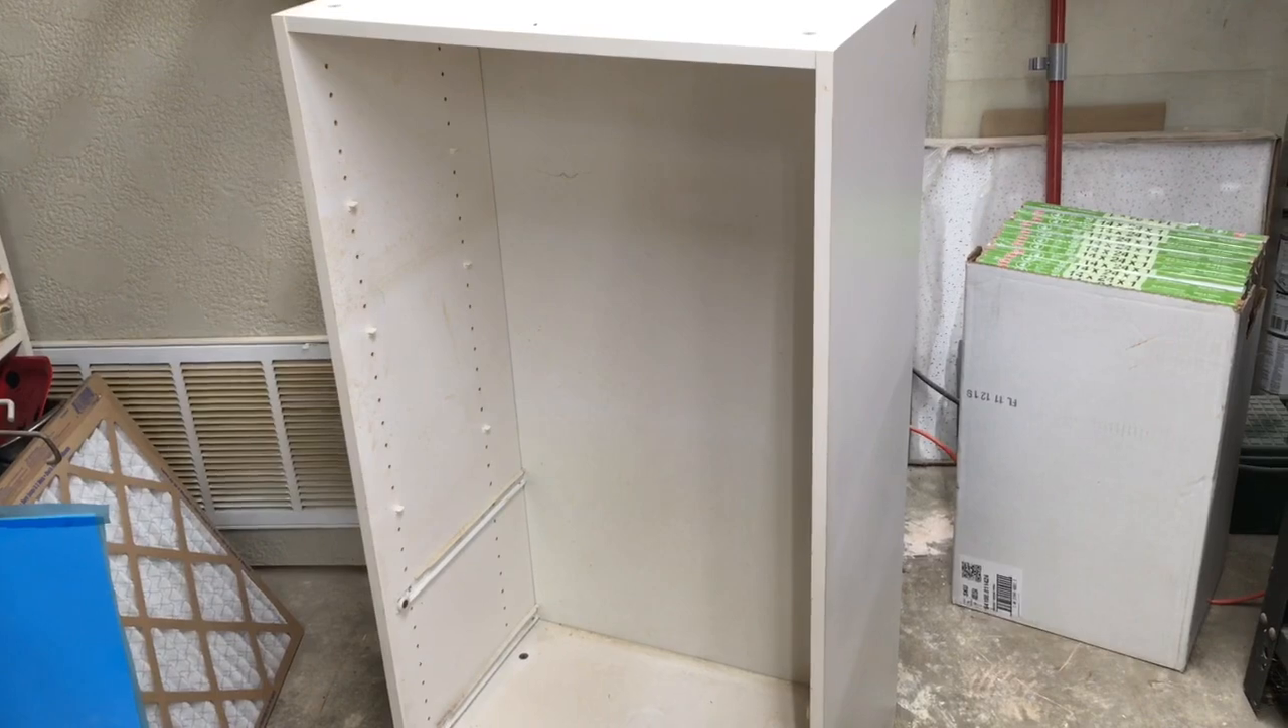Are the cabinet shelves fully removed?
Yes.